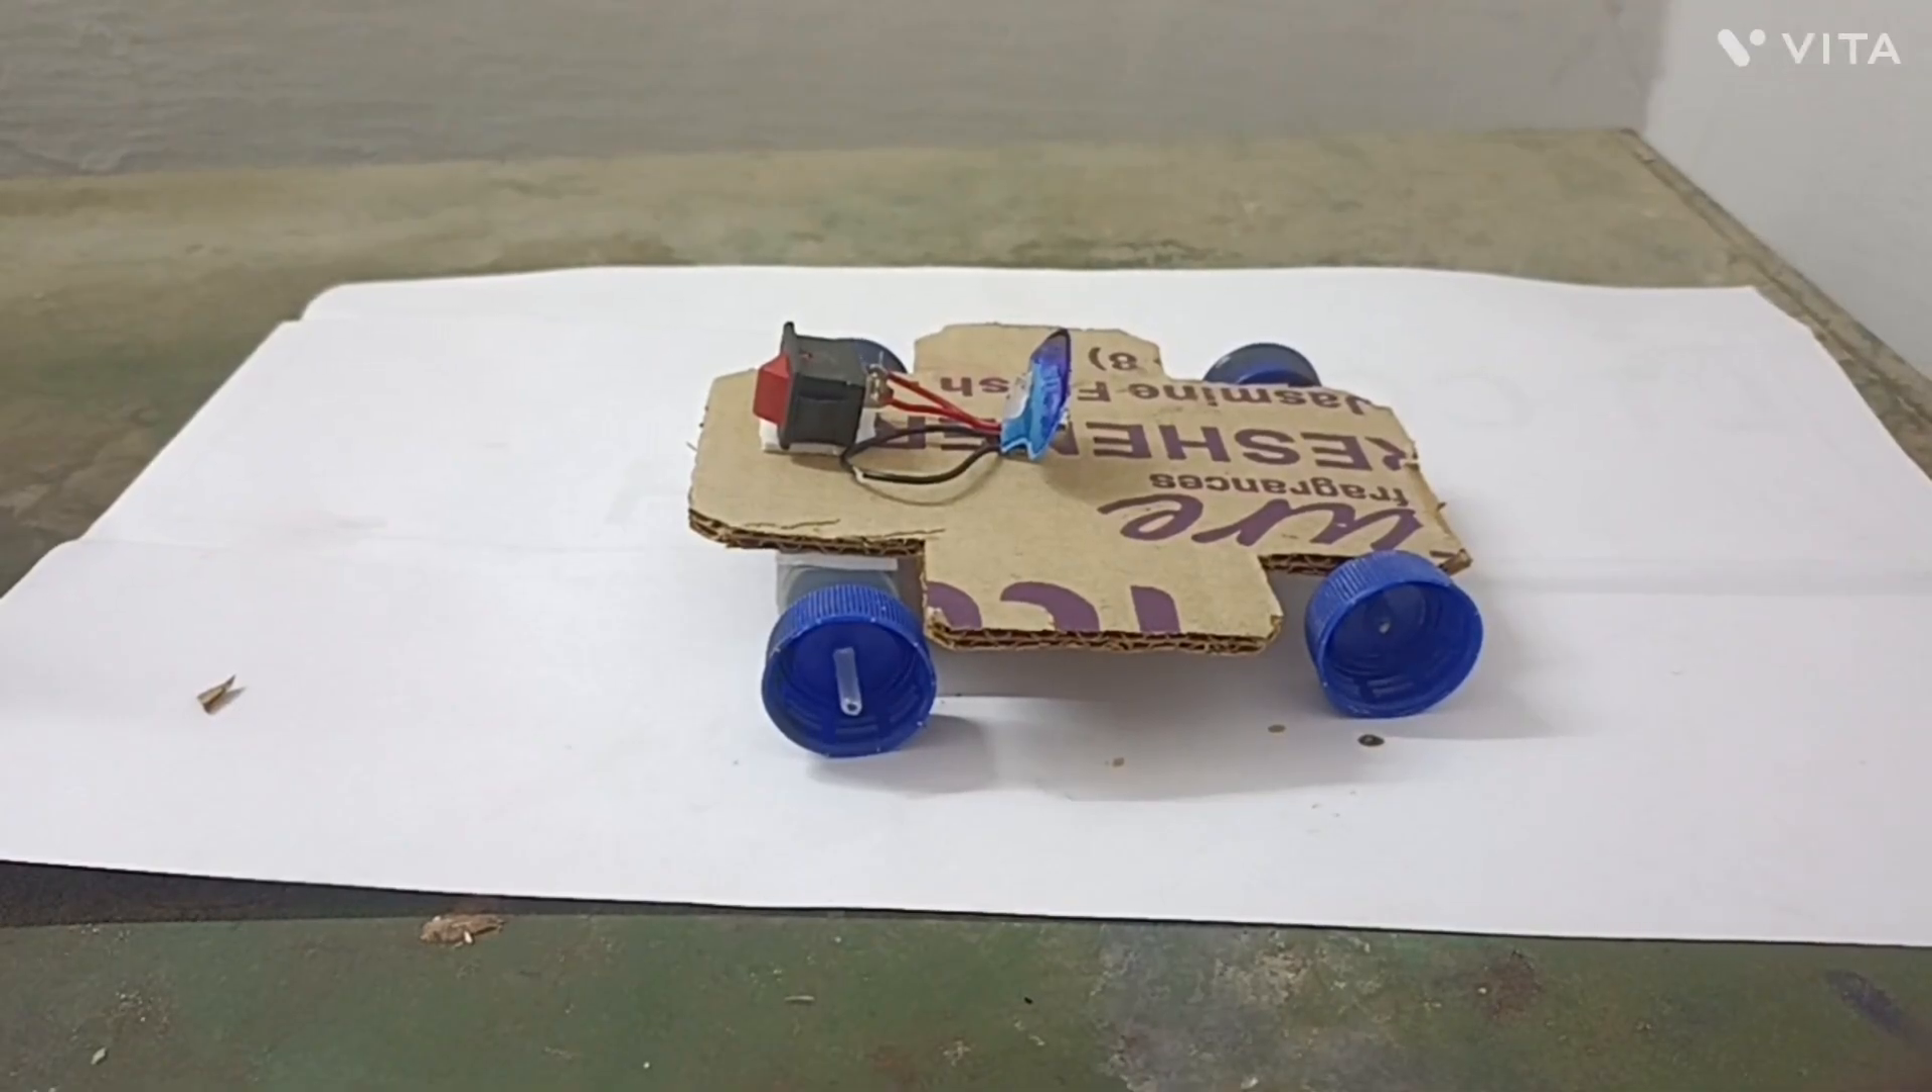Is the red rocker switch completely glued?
Yes.